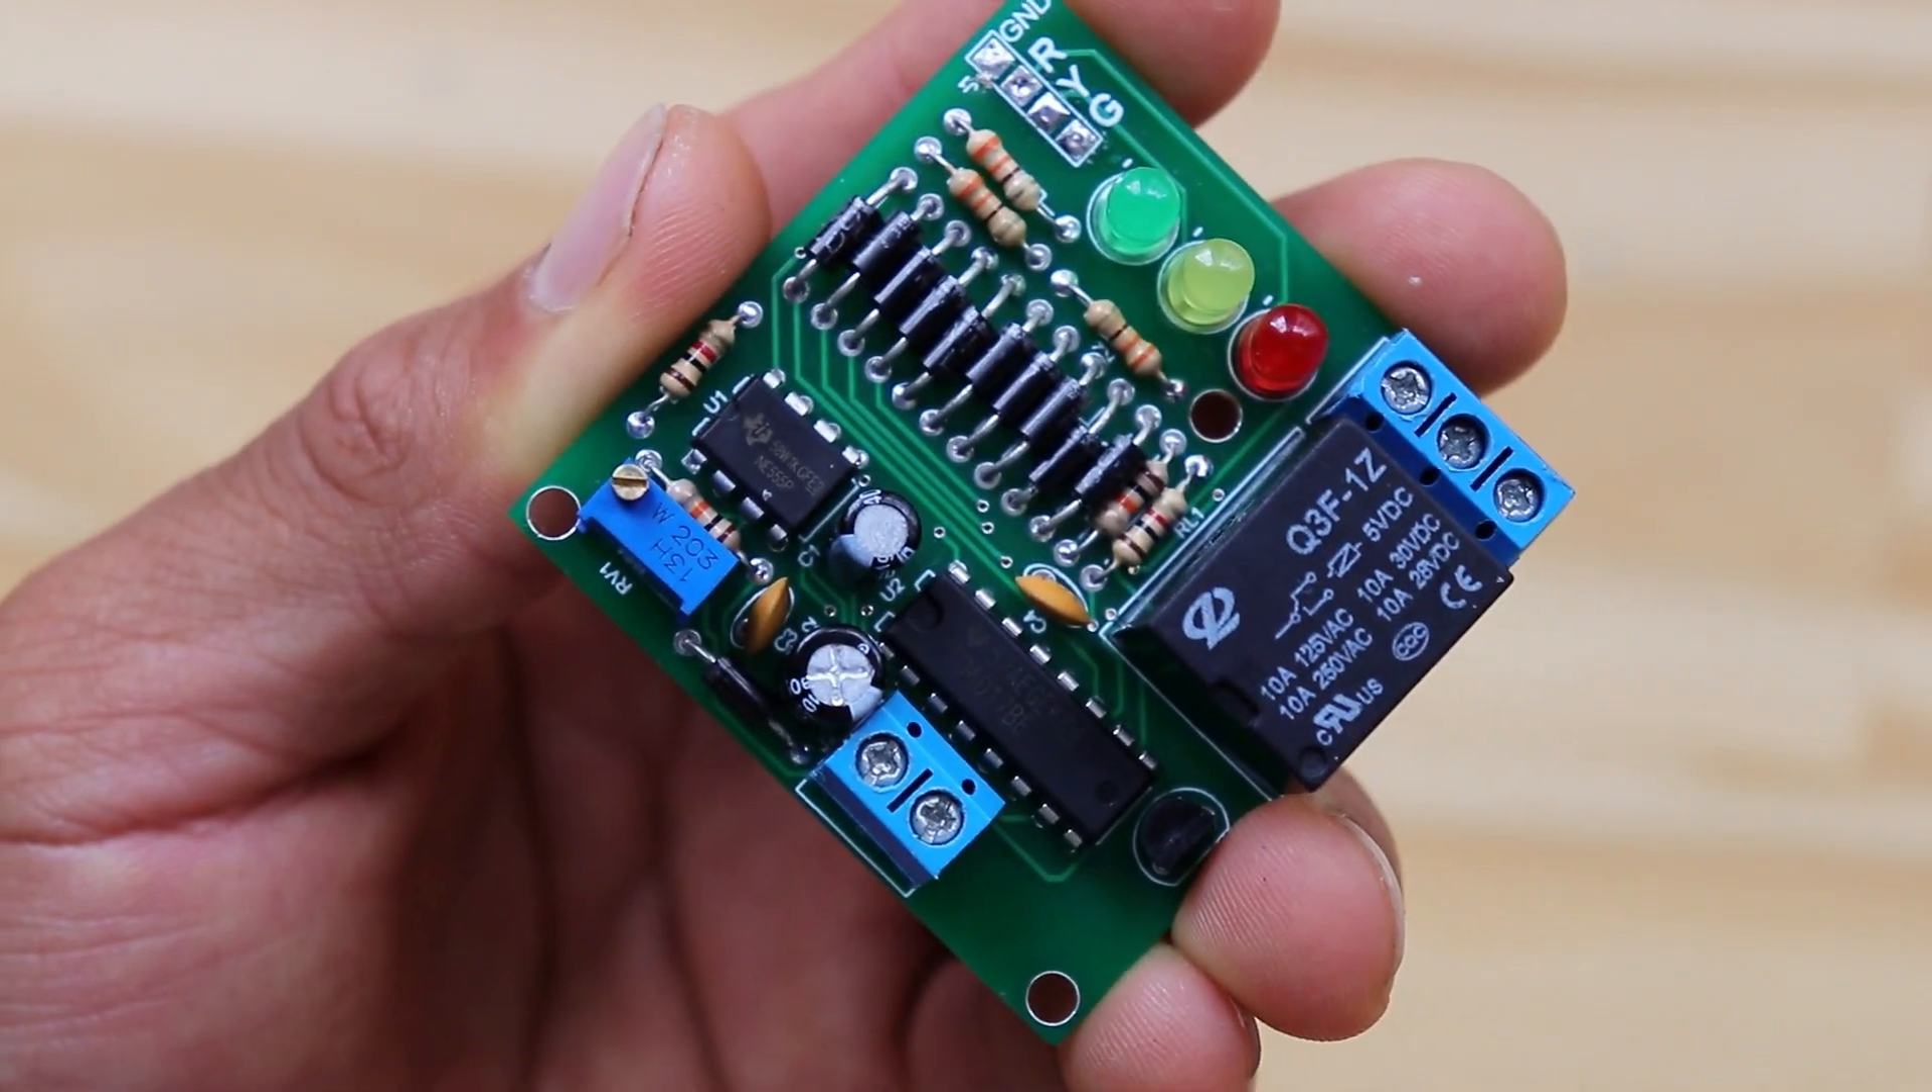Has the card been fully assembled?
Yes.